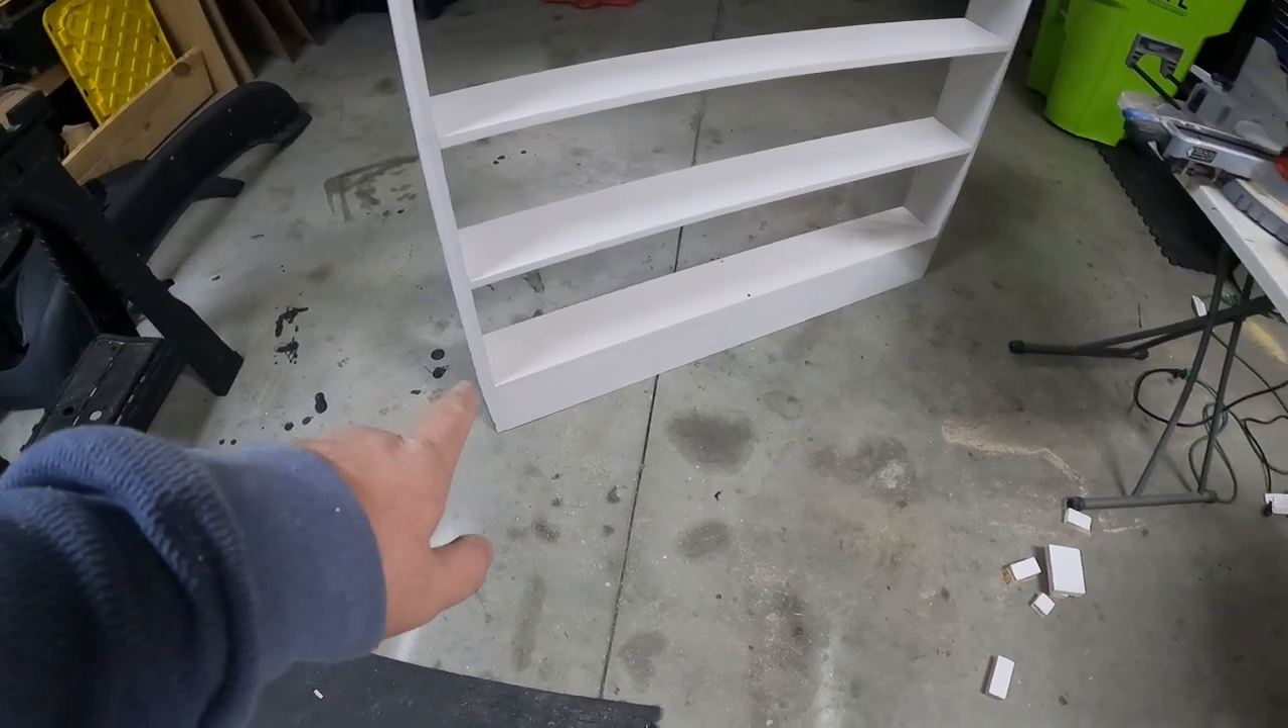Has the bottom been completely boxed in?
Yes.